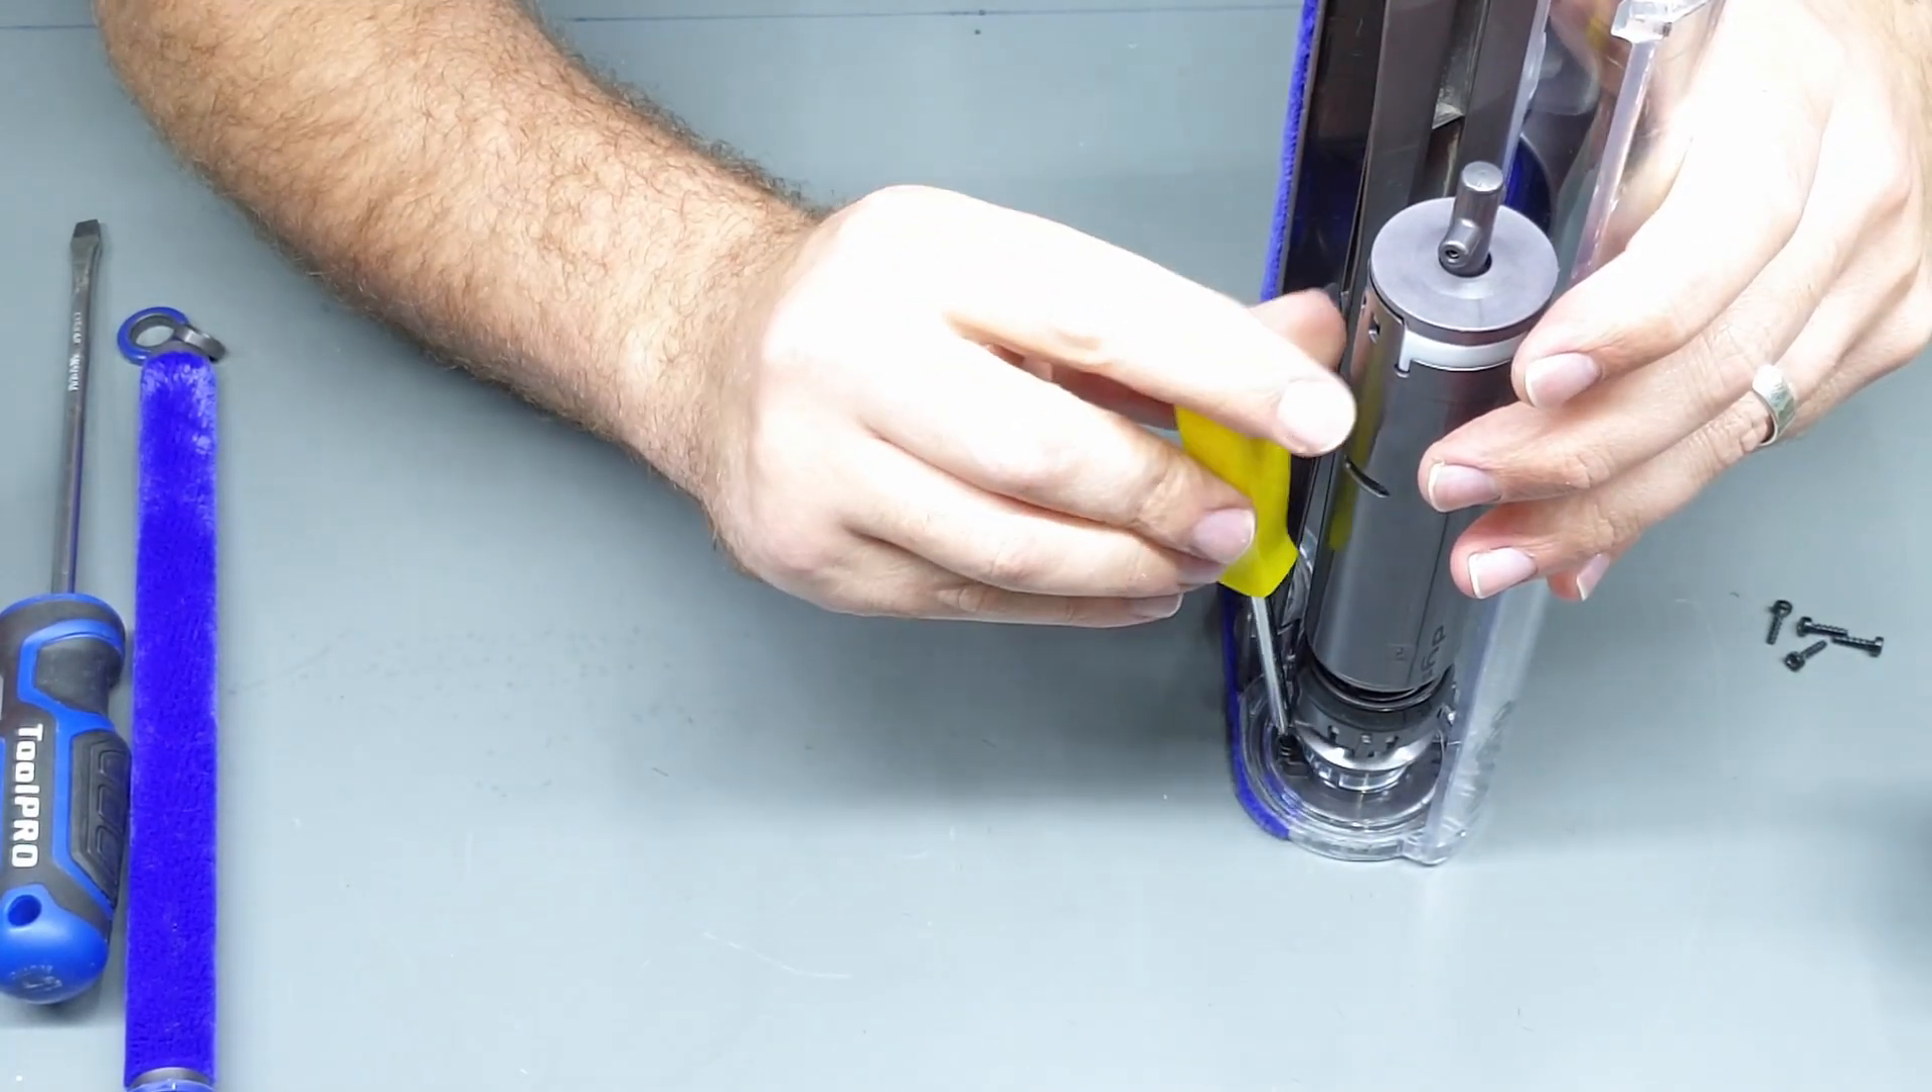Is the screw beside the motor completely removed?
No.